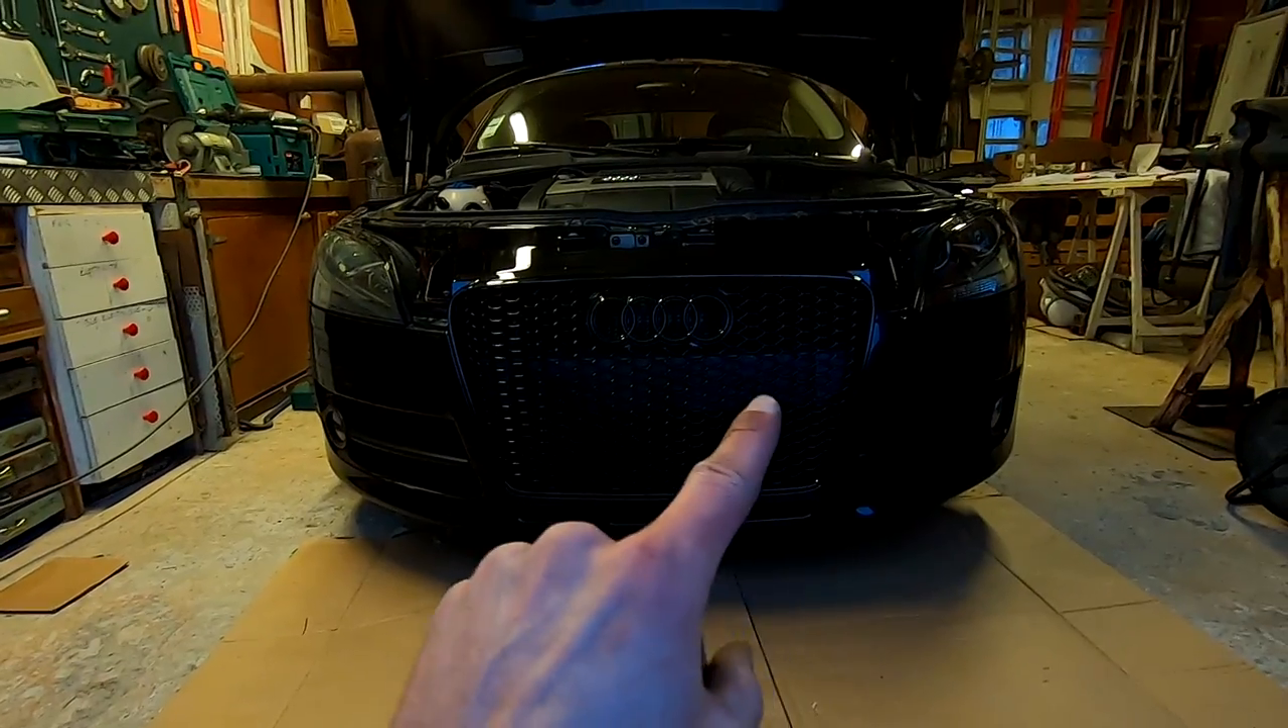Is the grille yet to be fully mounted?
No.